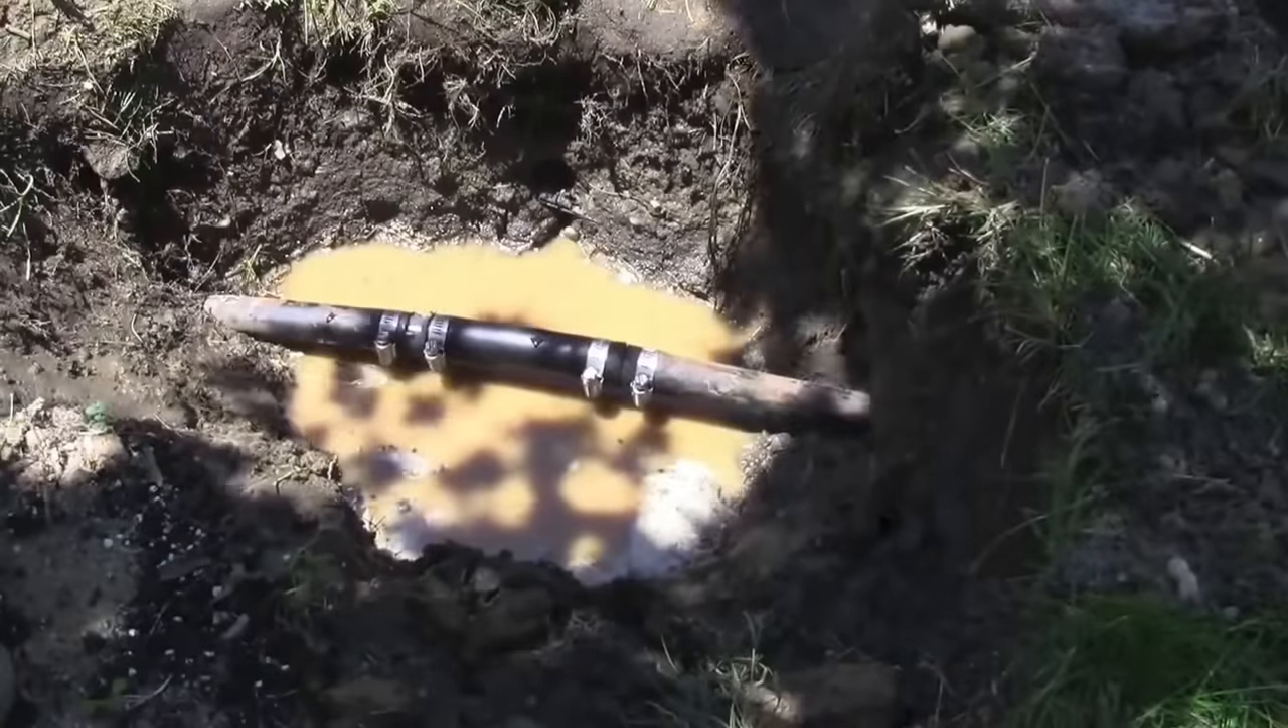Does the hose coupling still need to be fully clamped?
No.